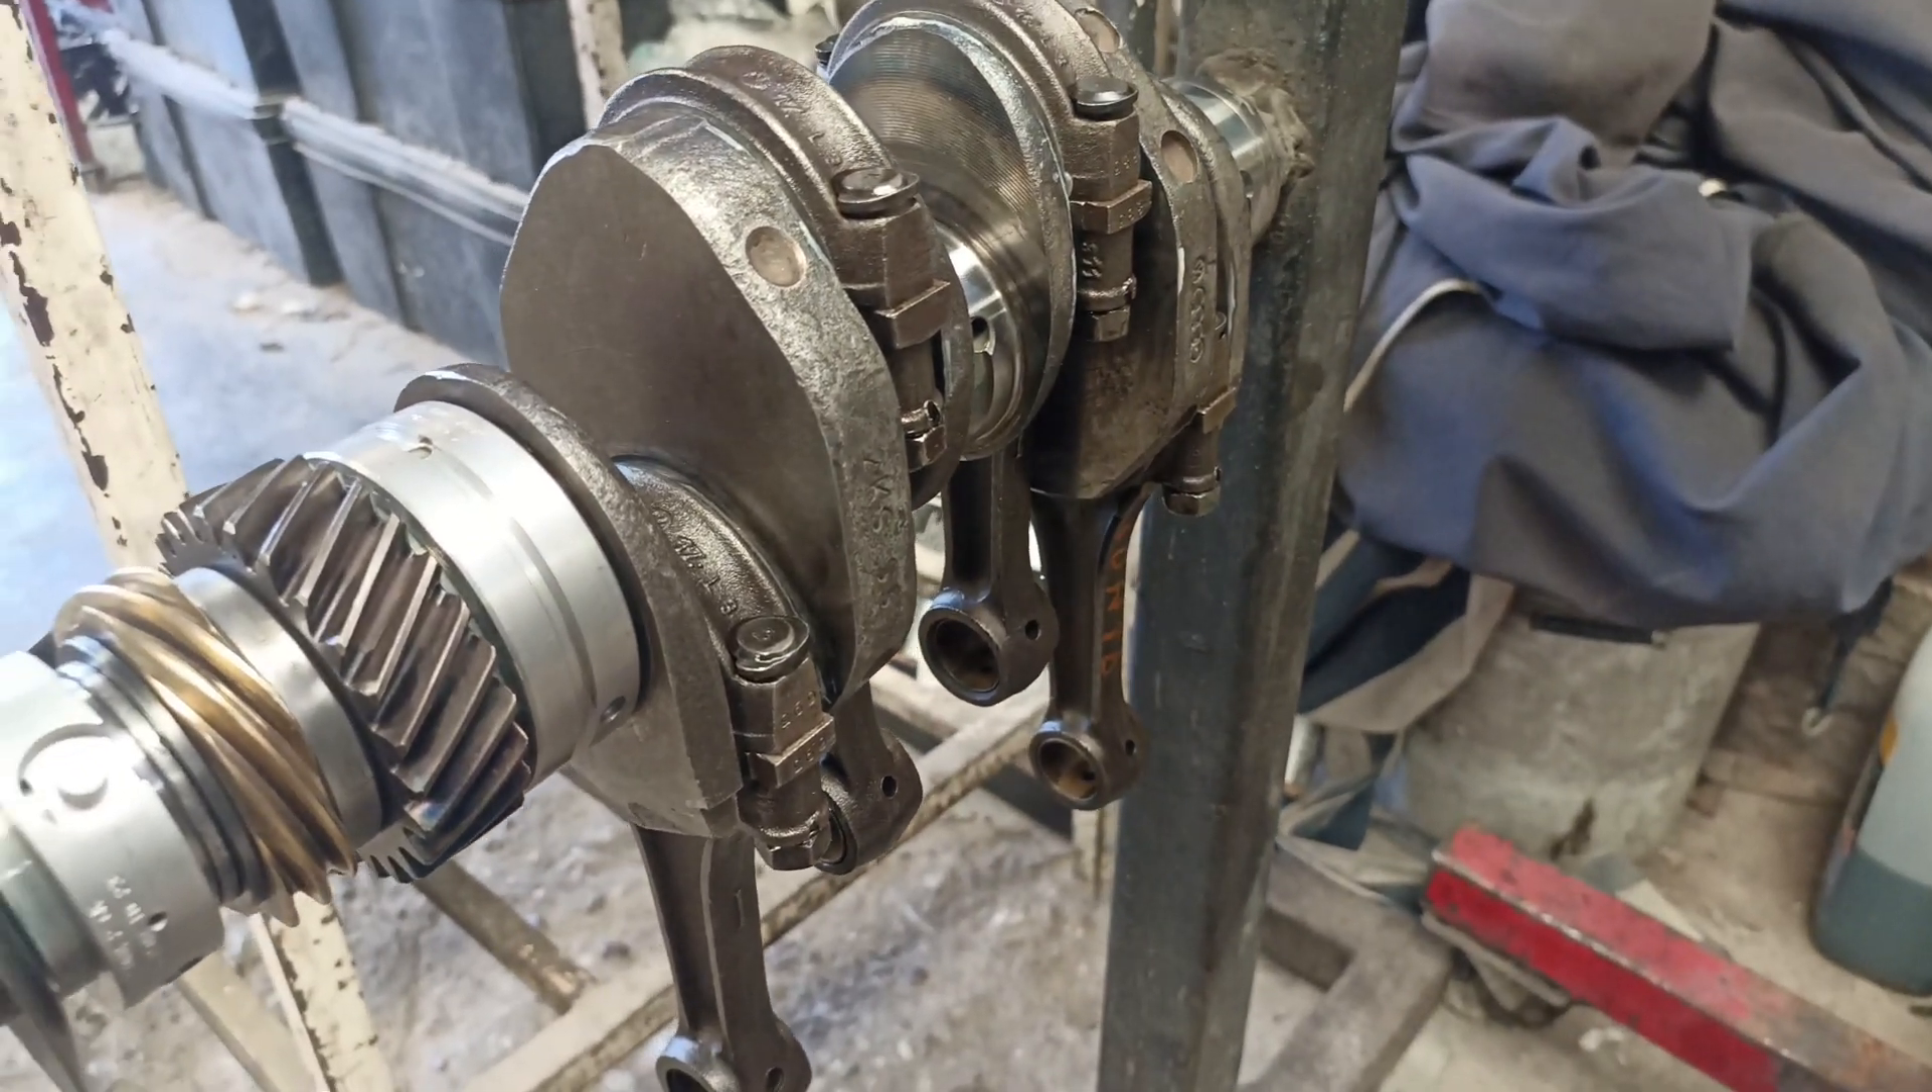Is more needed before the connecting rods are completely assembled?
No.